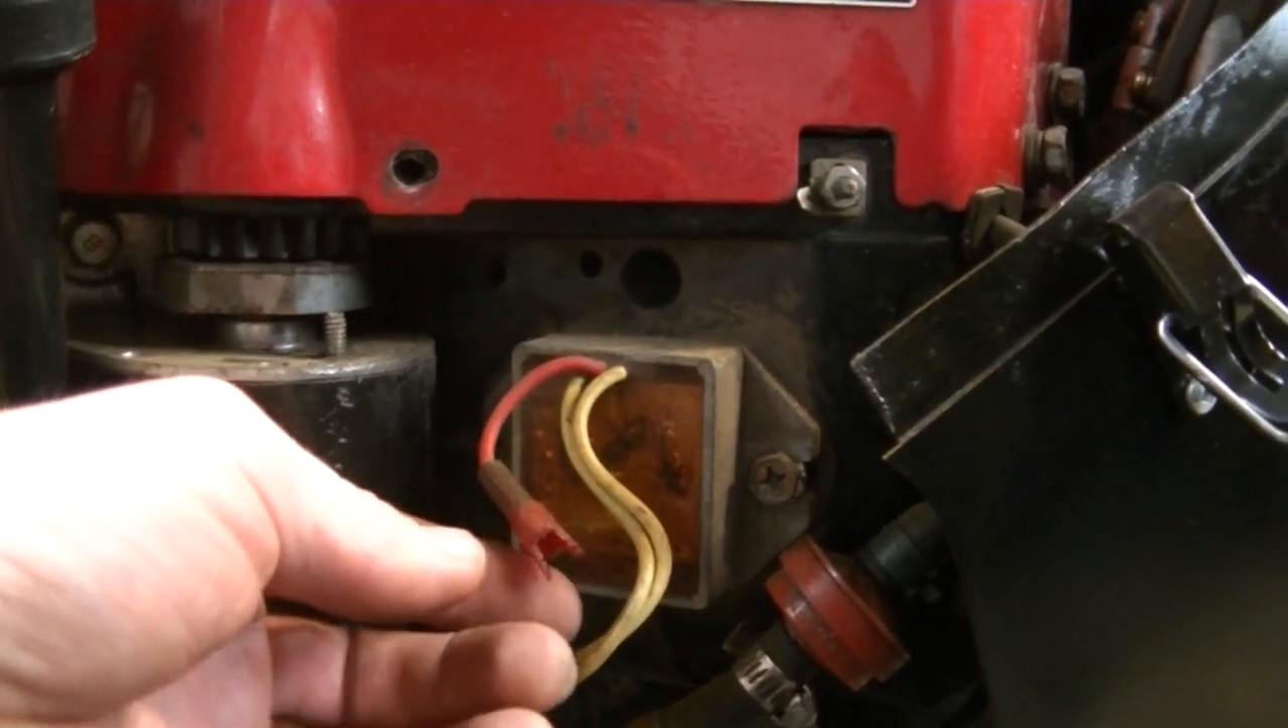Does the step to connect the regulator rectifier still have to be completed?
Yes.